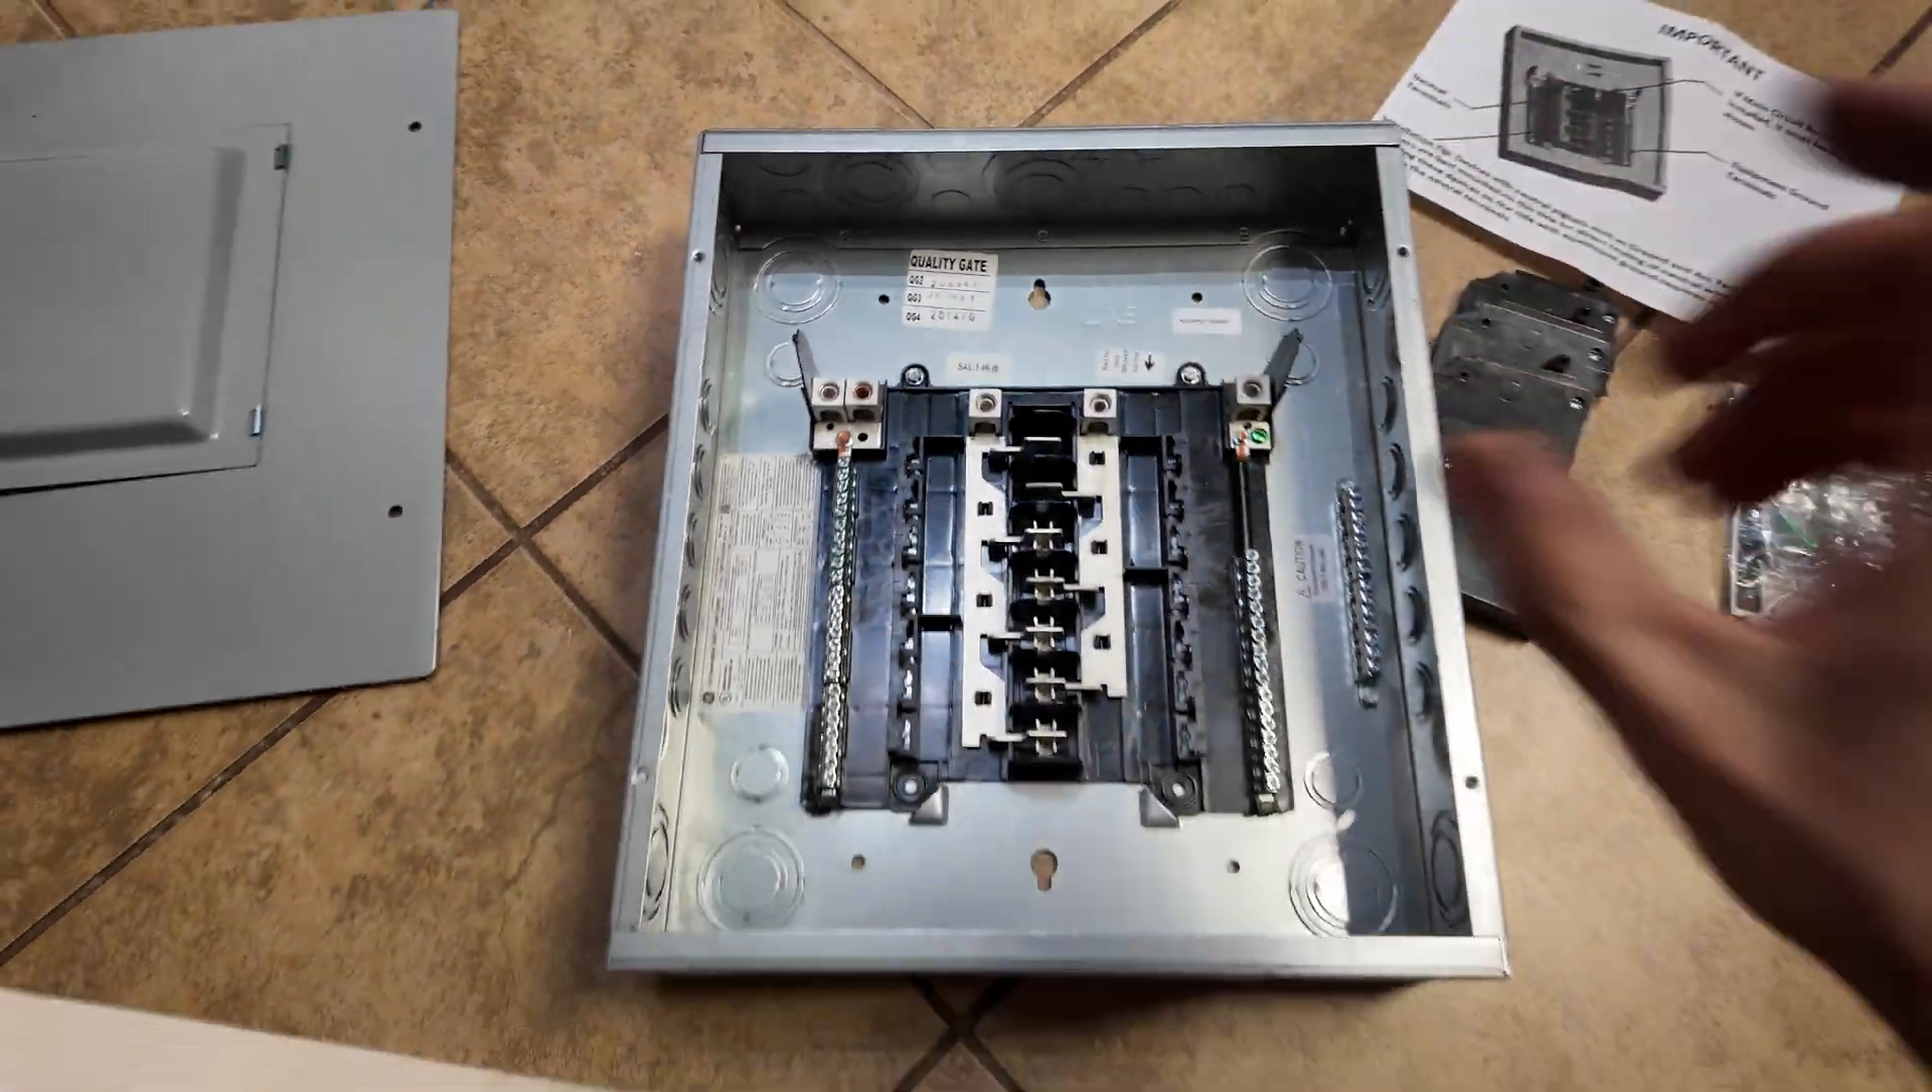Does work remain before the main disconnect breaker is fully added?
Yes.